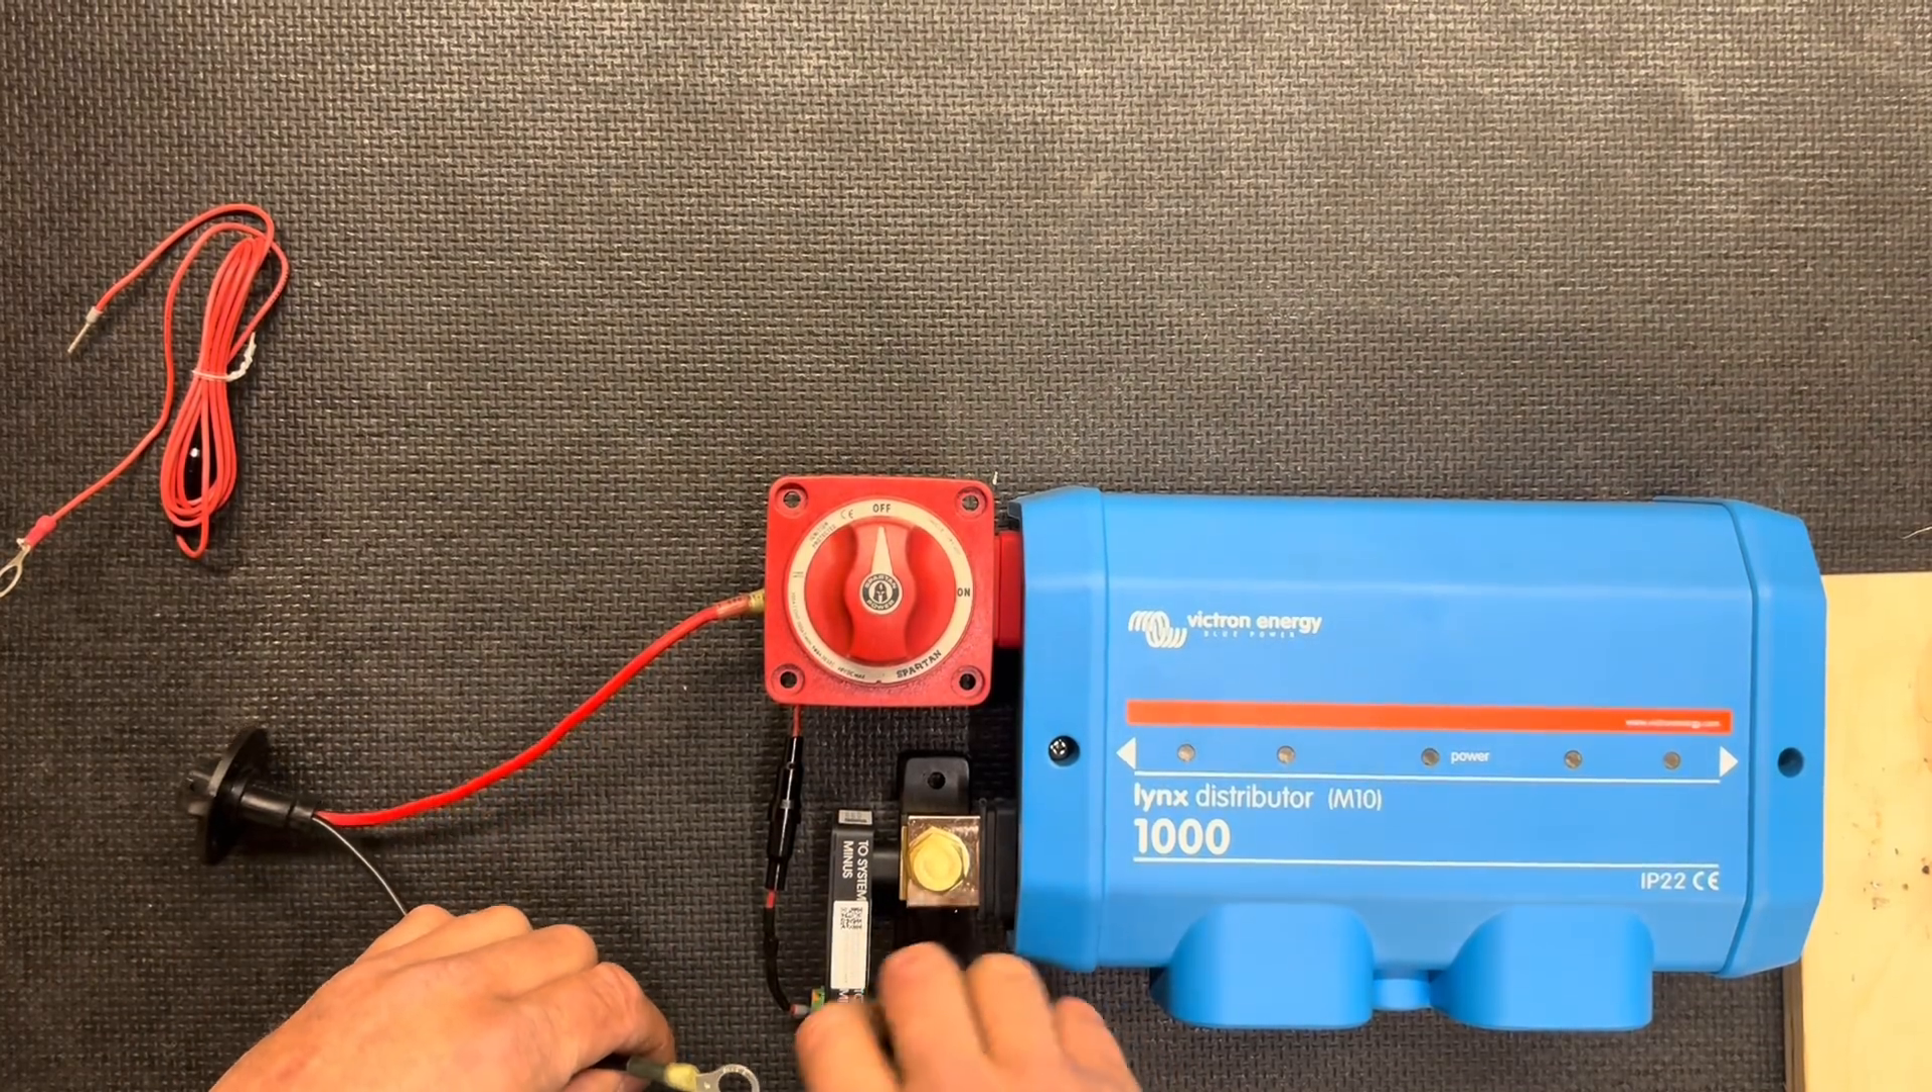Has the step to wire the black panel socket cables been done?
No.